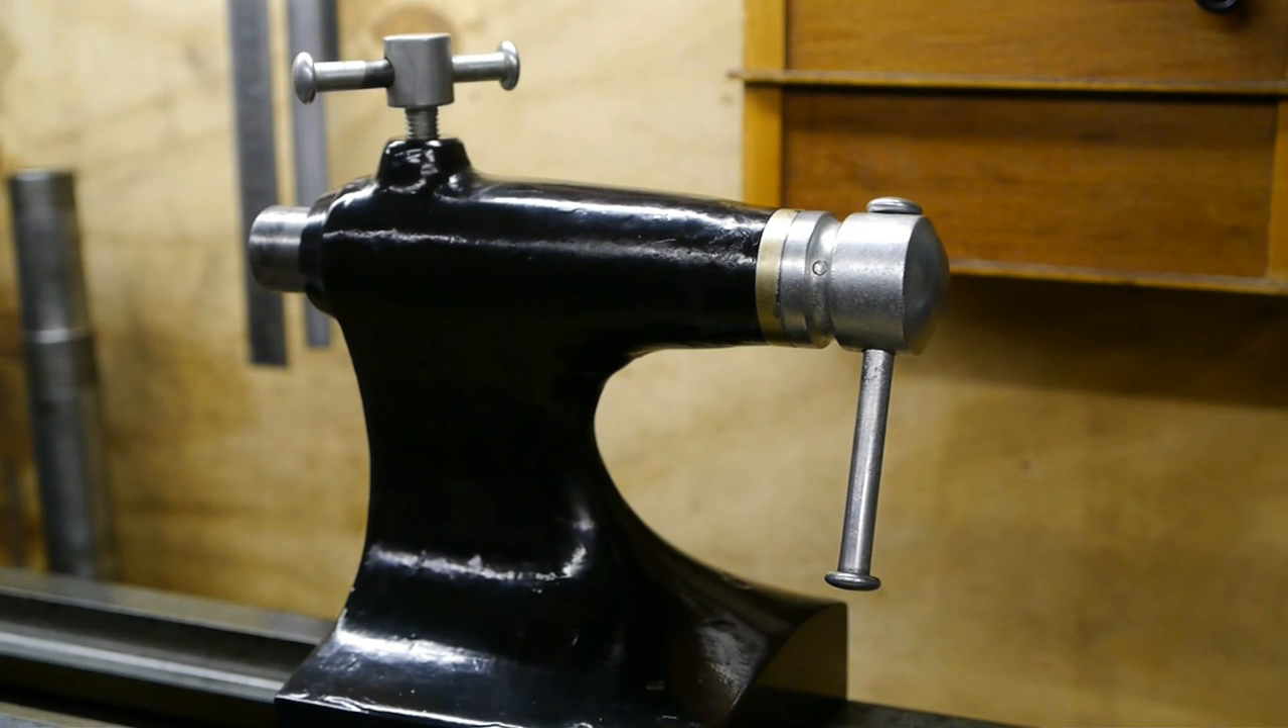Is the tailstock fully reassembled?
Yes.